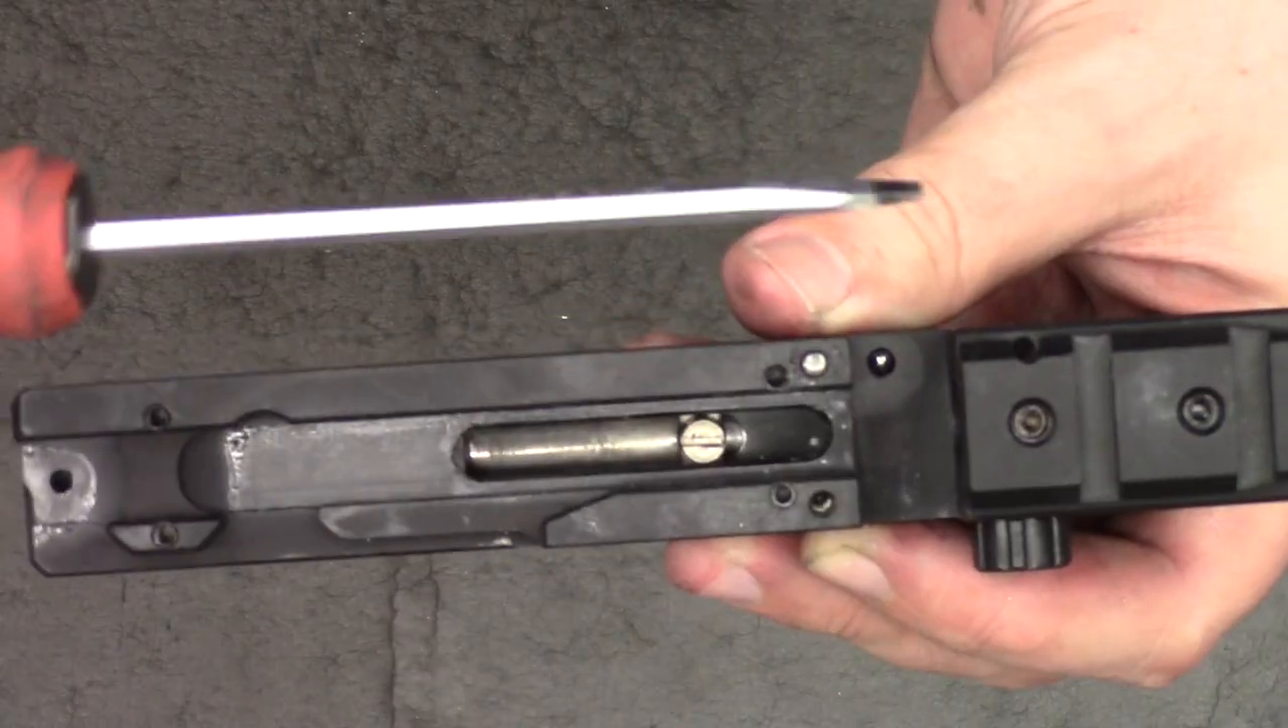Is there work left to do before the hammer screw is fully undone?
Yes.